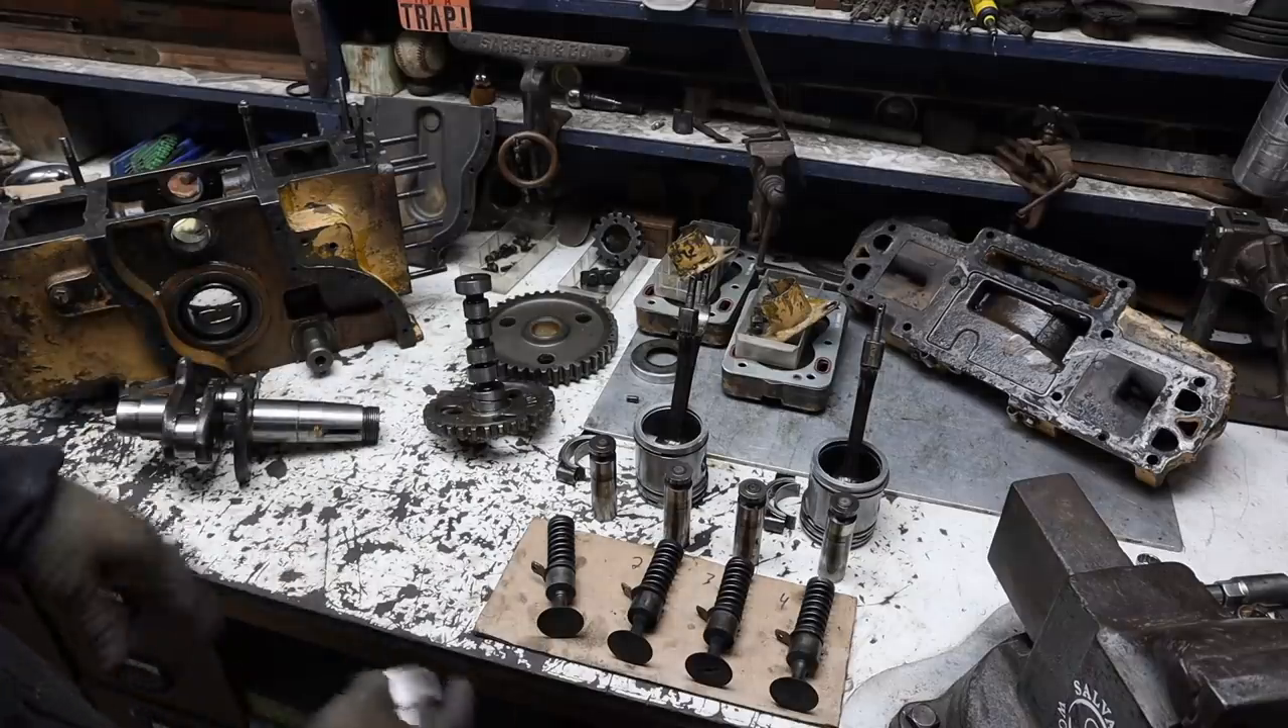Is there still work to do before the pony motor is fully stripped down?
No.